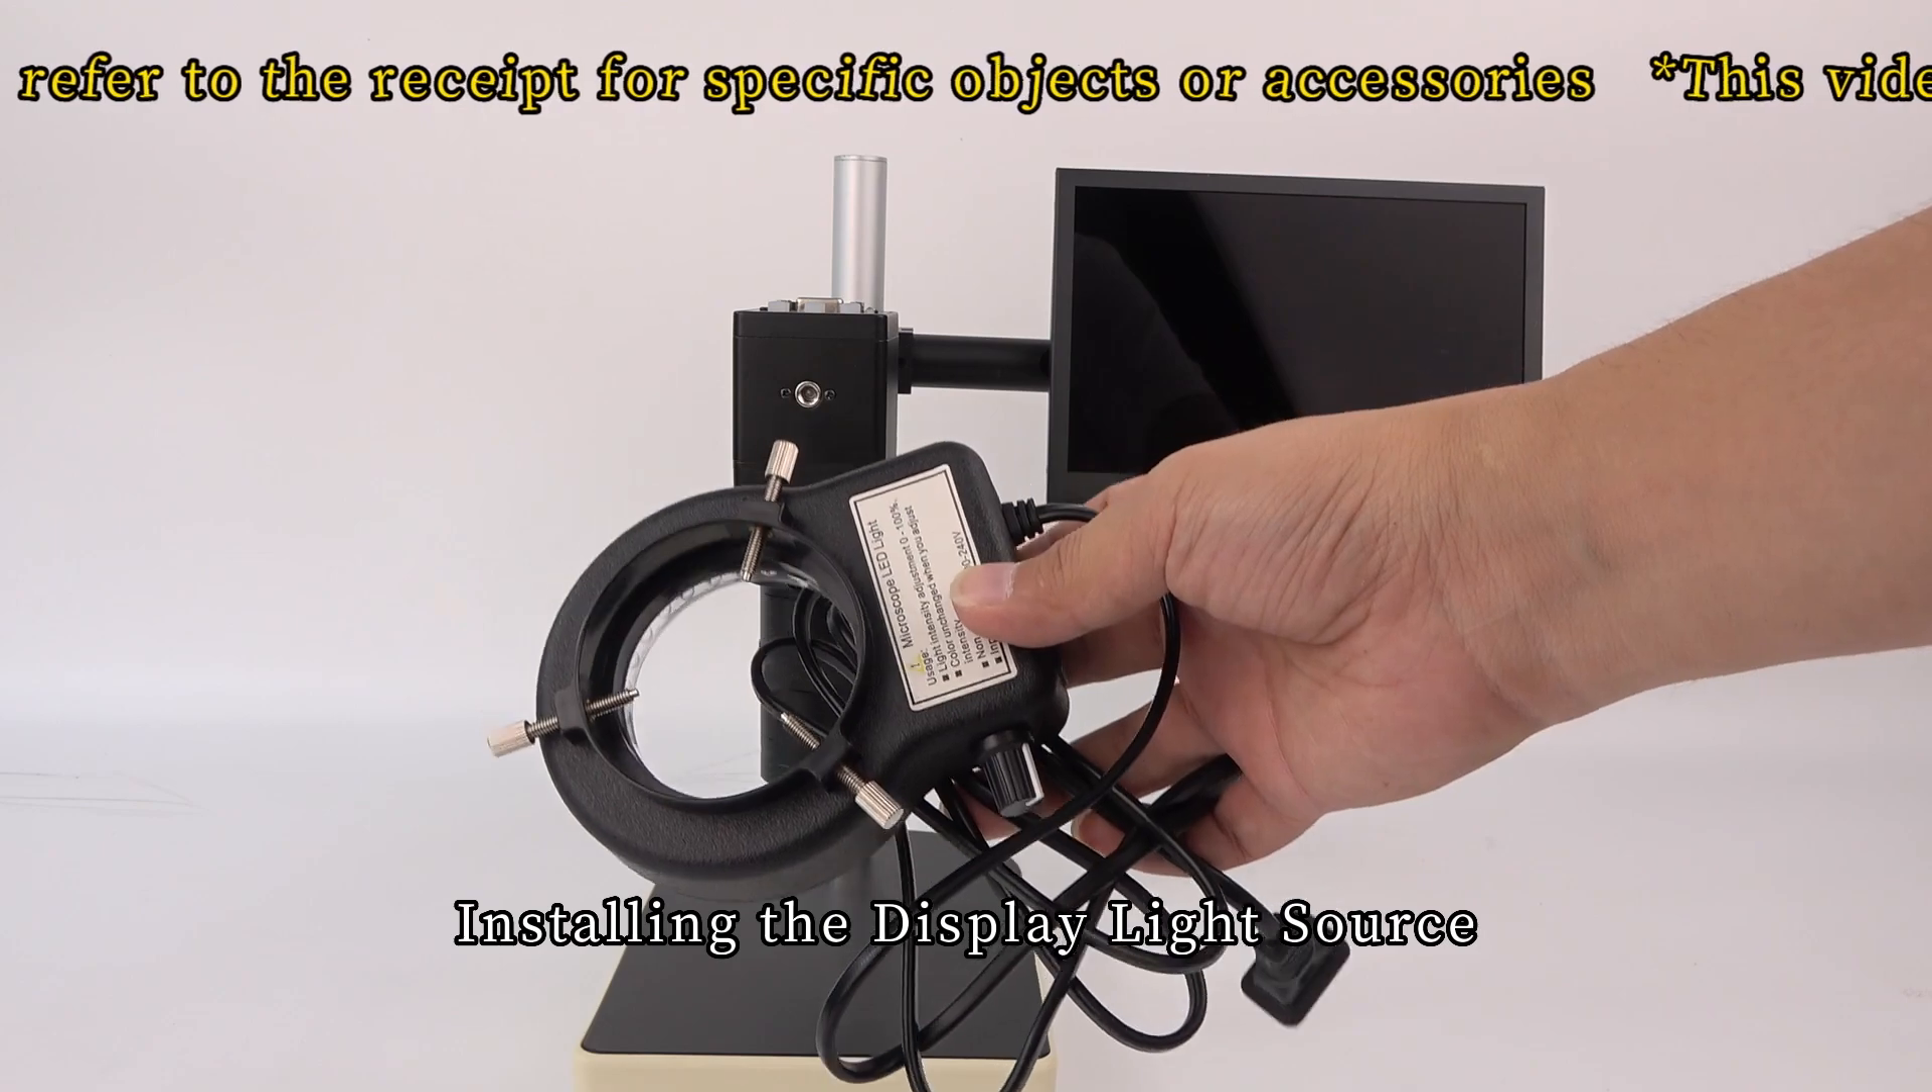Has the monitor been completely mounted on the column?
Yes.